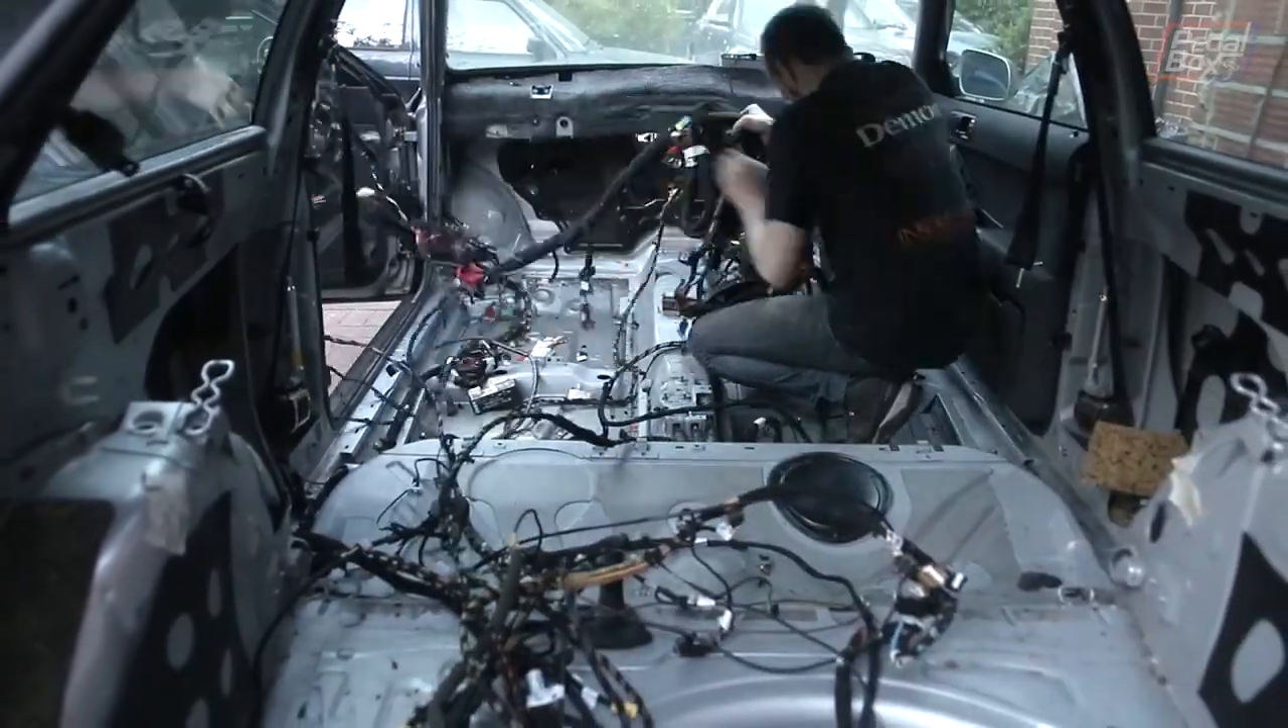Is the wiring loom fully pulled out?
No.